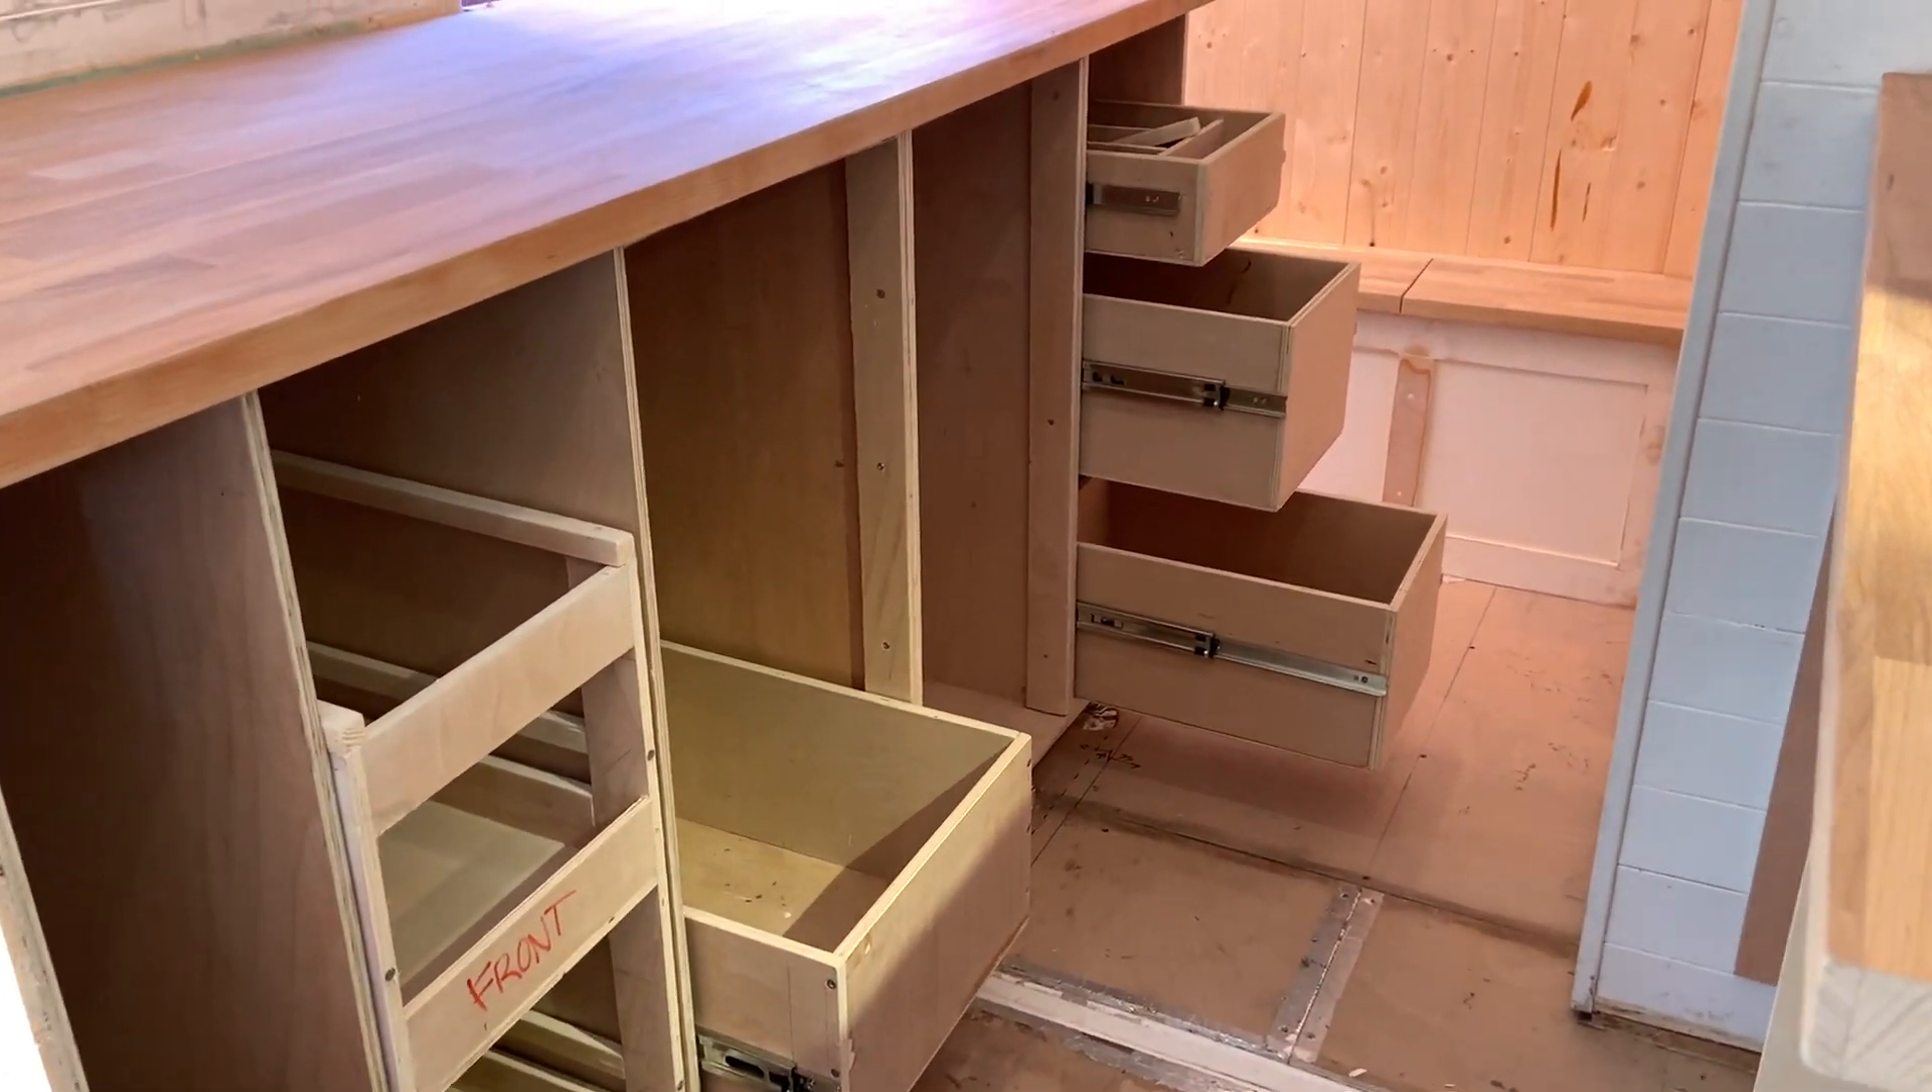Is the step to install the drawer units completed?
Yes.